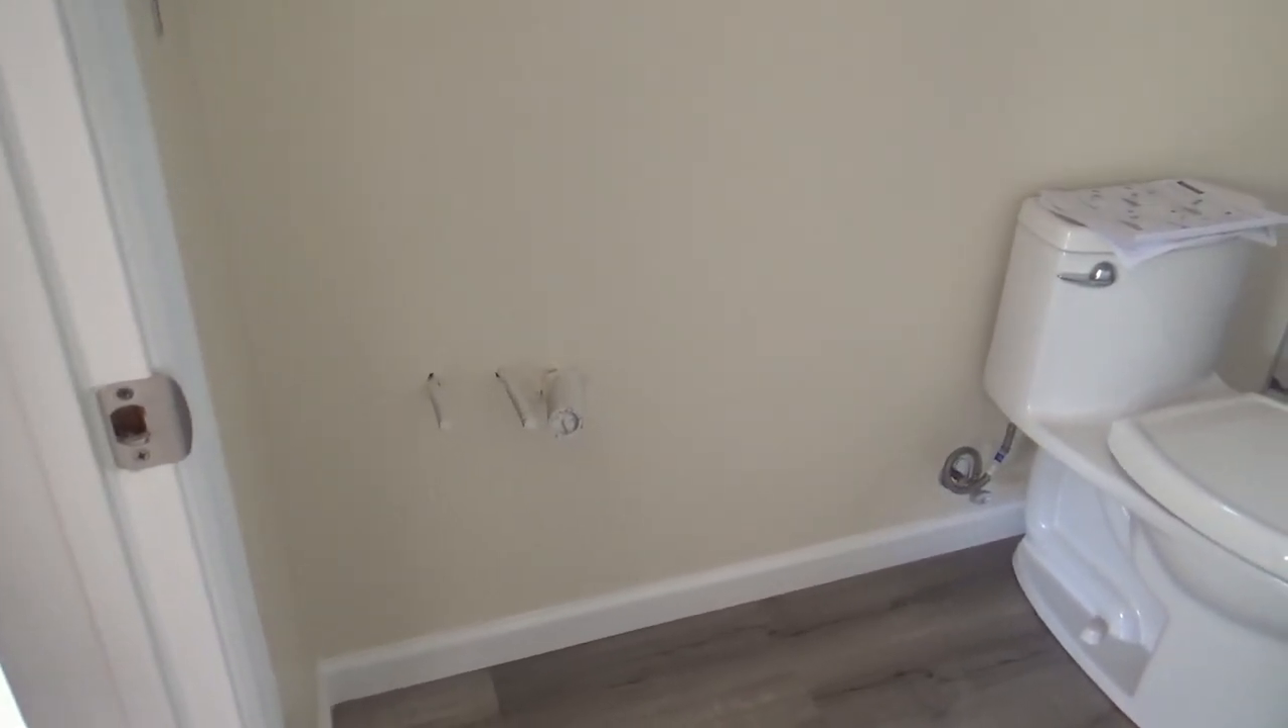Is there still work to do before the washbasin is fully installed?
Yes.